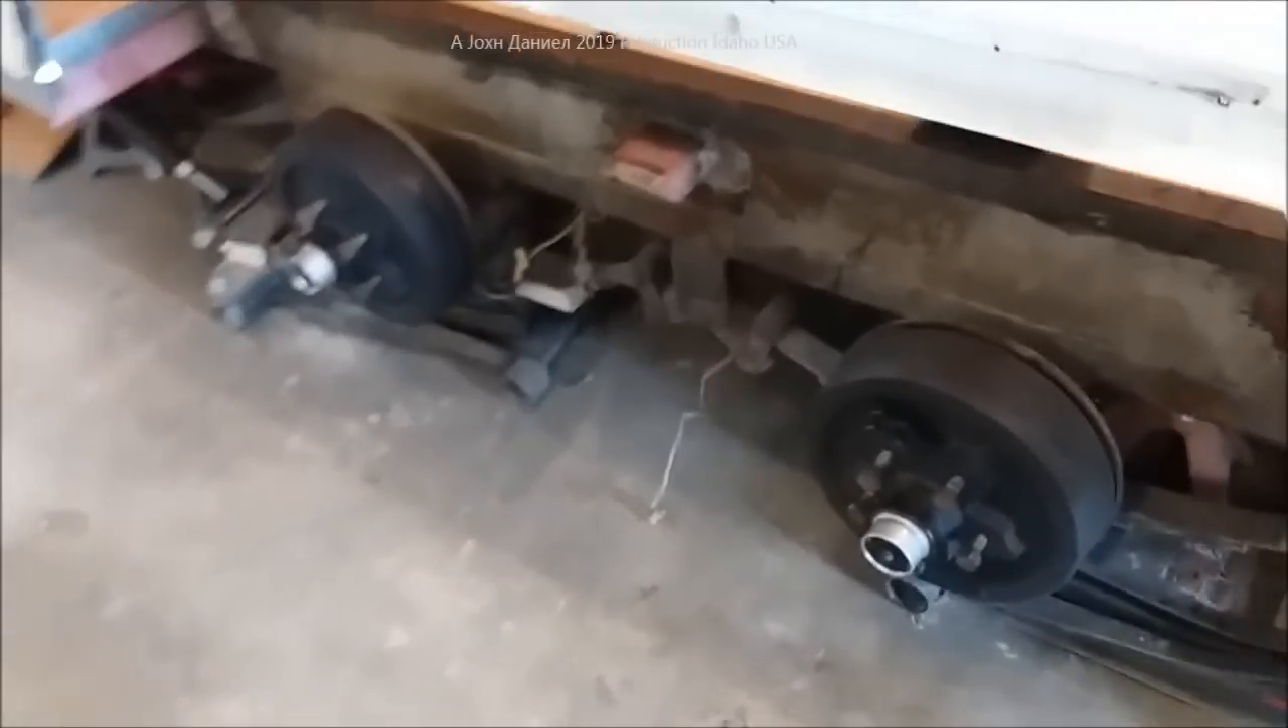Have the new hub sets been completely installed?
Yes.